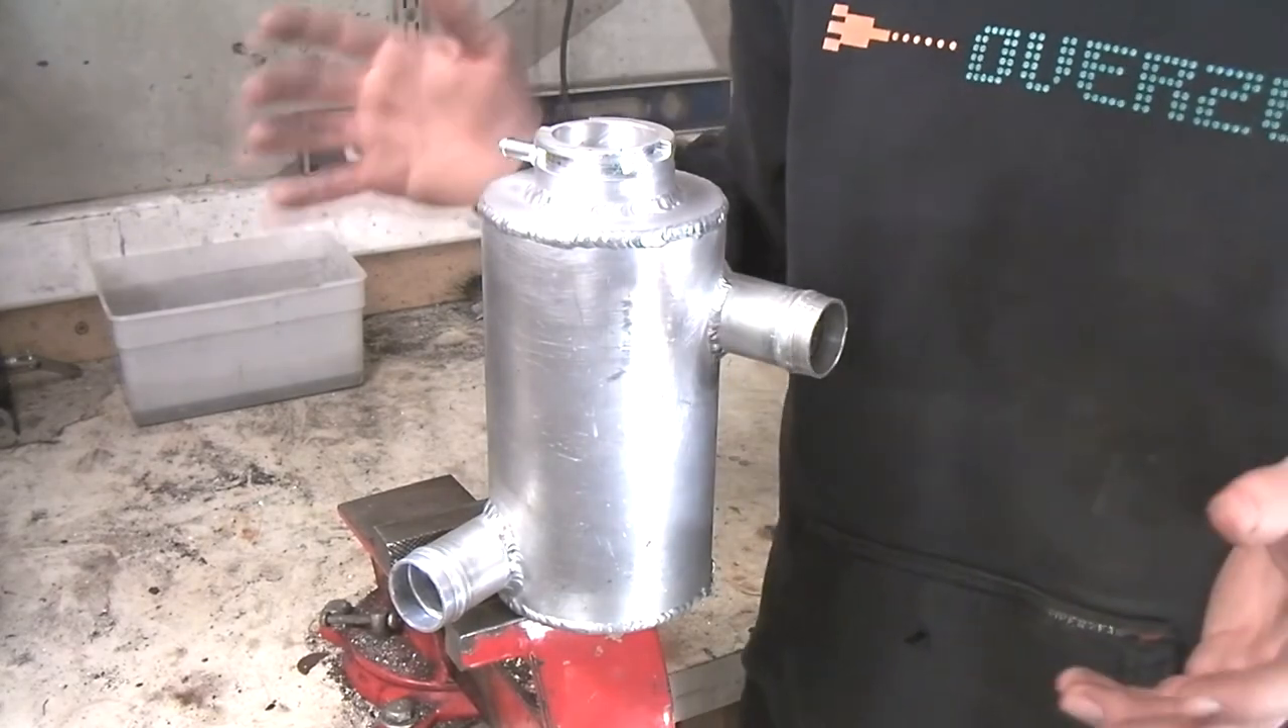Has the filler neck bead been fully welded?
Yes.